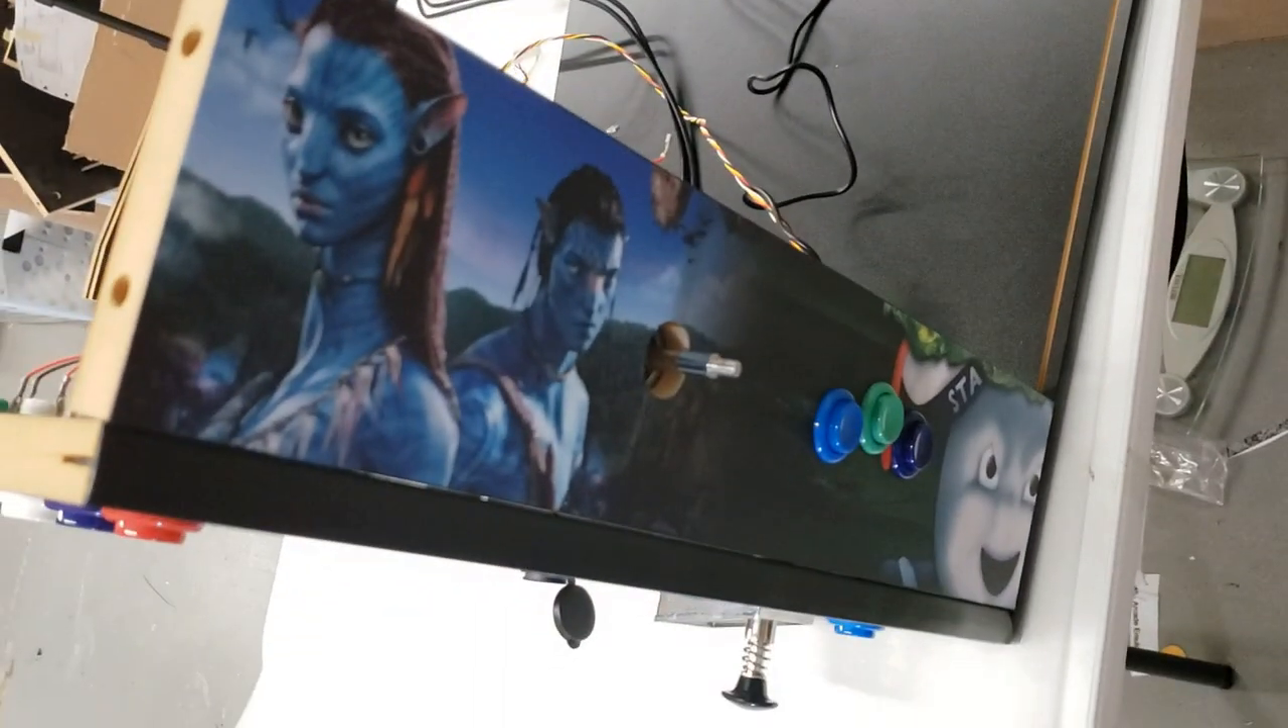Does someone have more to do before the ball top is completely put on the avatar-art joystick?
Yes.